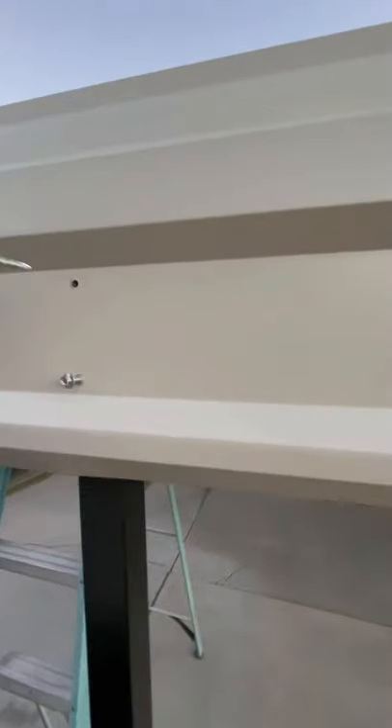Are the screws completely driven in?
No.